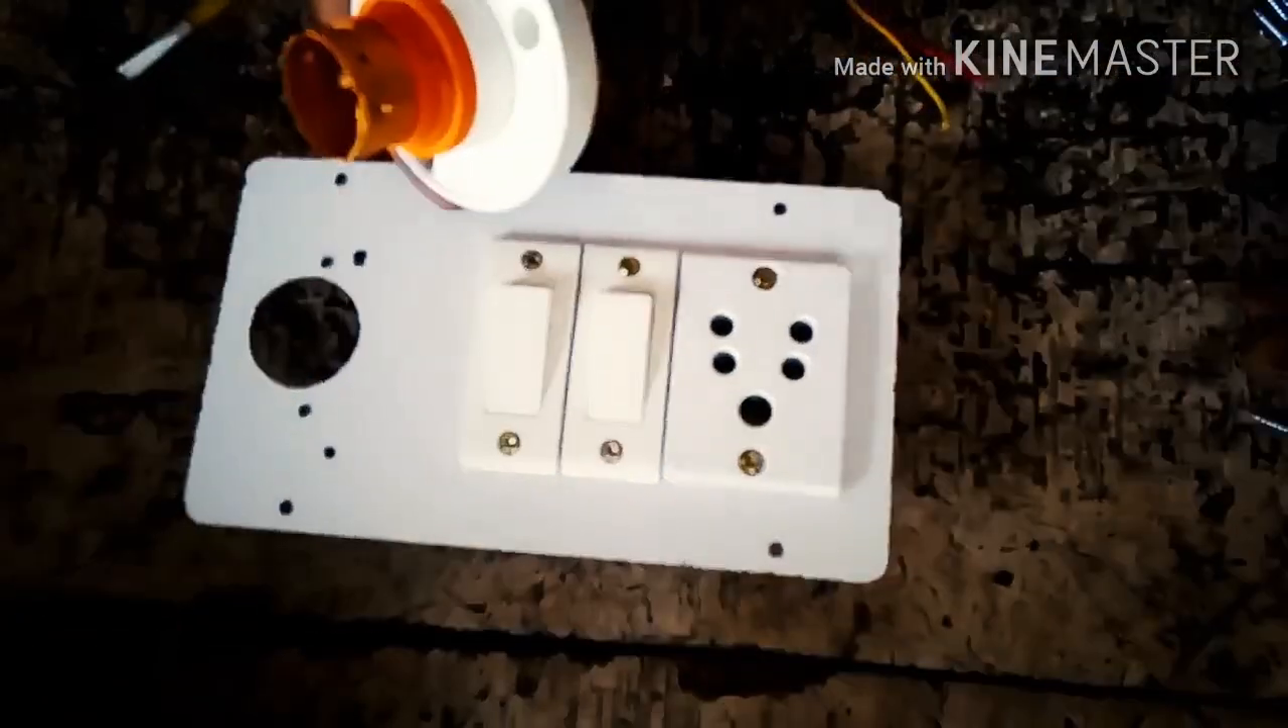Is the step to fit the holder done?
No.